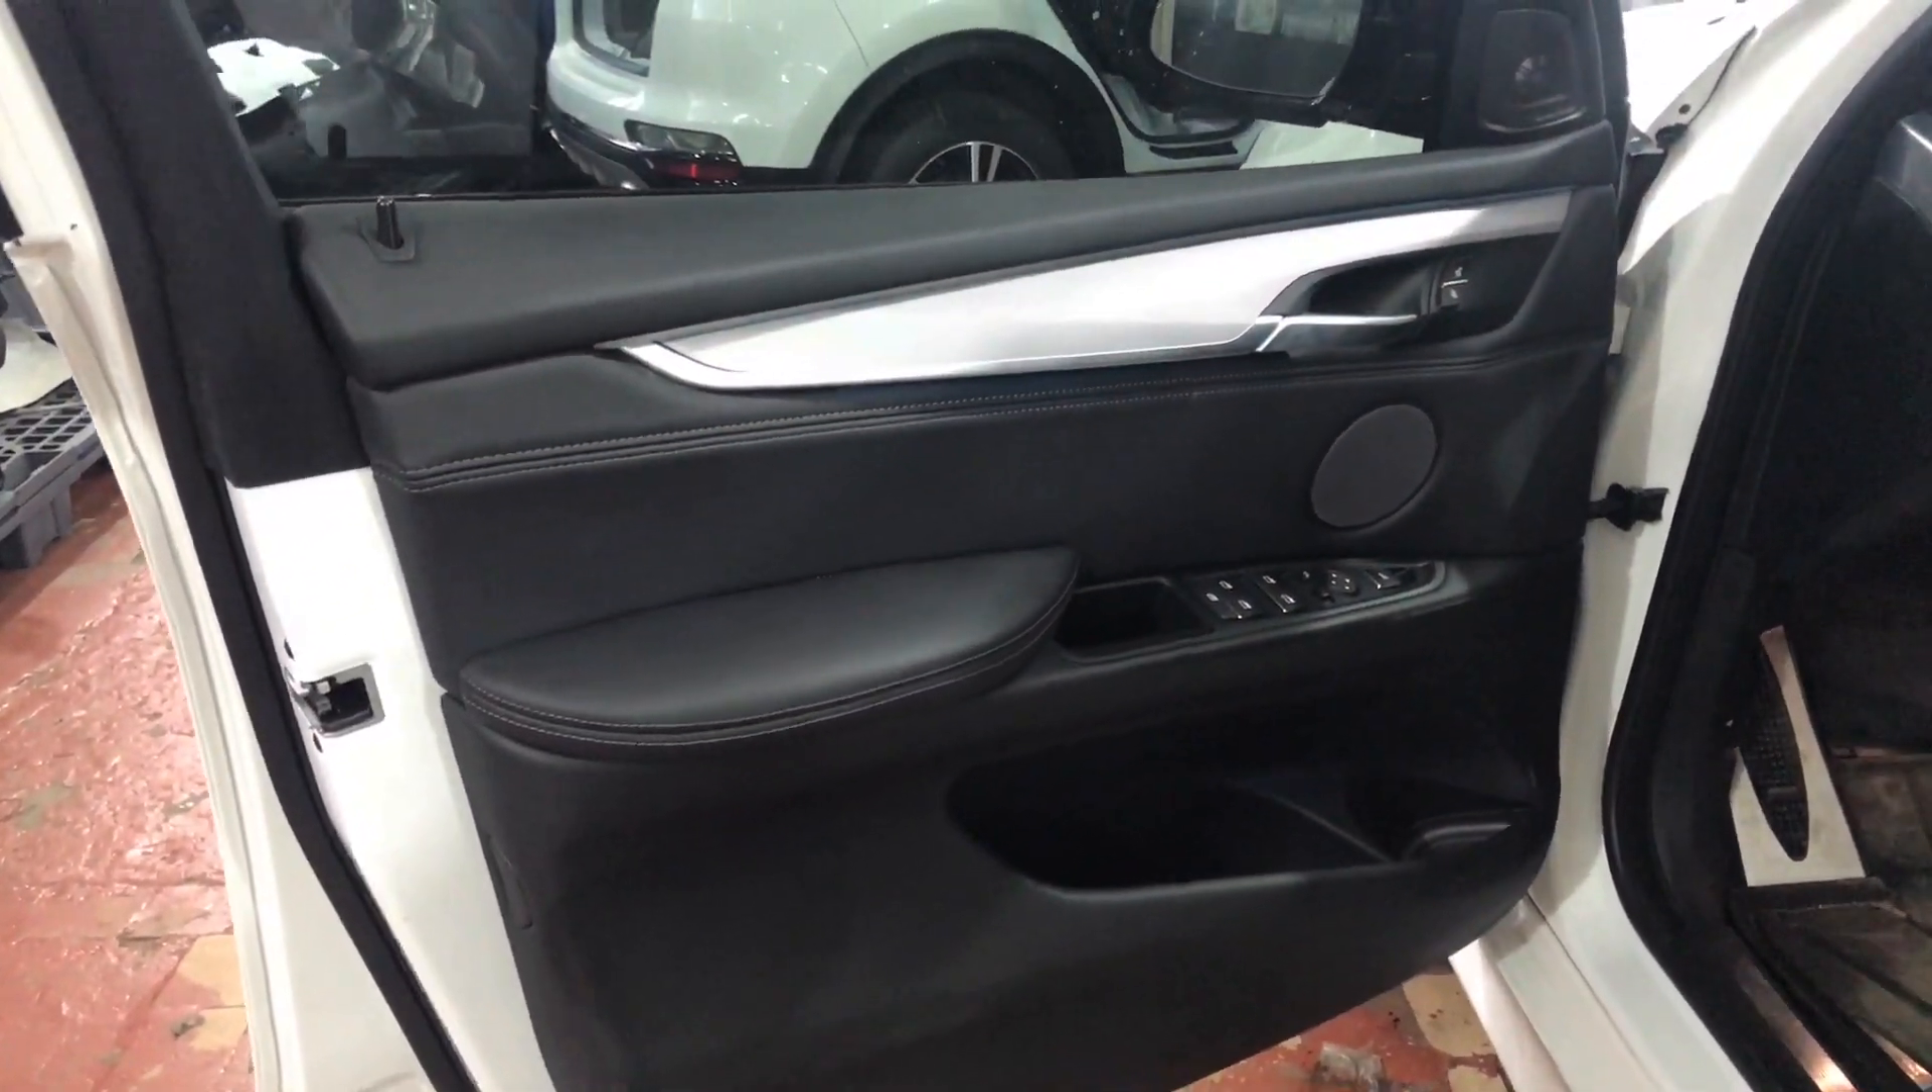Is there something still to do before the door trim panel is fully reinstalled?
No.